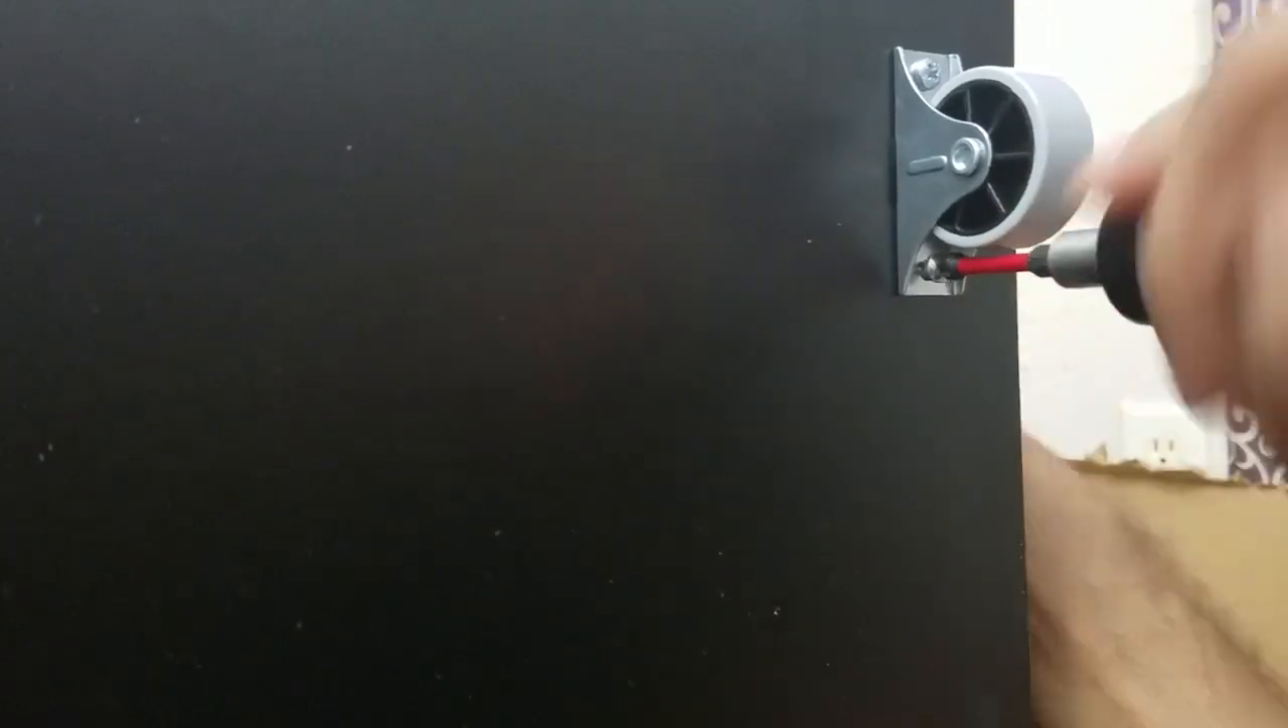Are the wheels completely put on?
No.